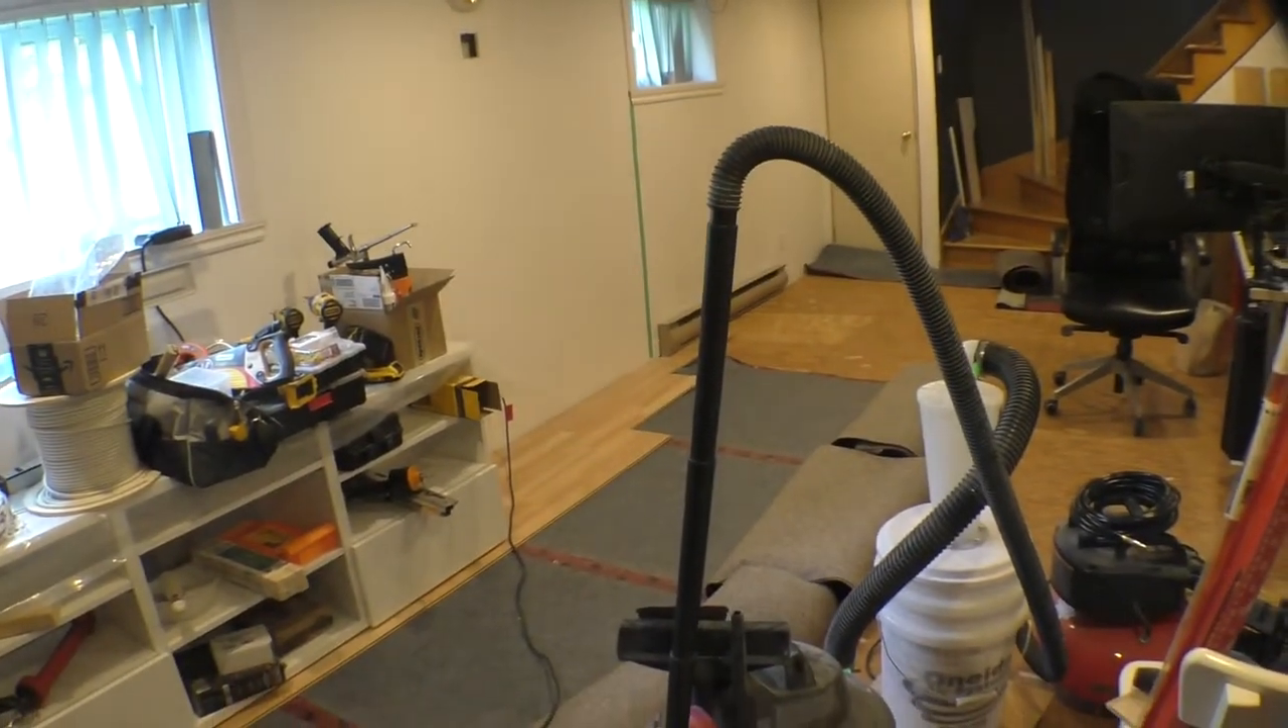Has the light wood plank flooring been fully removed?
No.